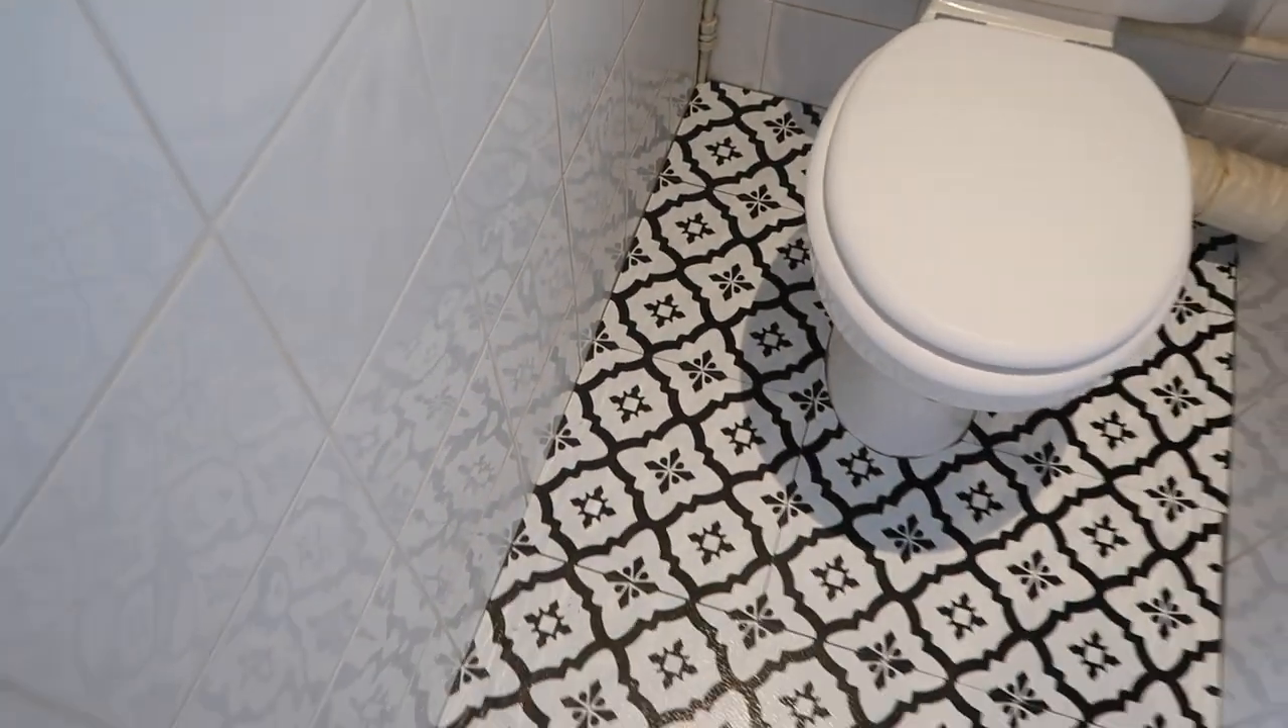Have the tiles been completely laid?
Yes.